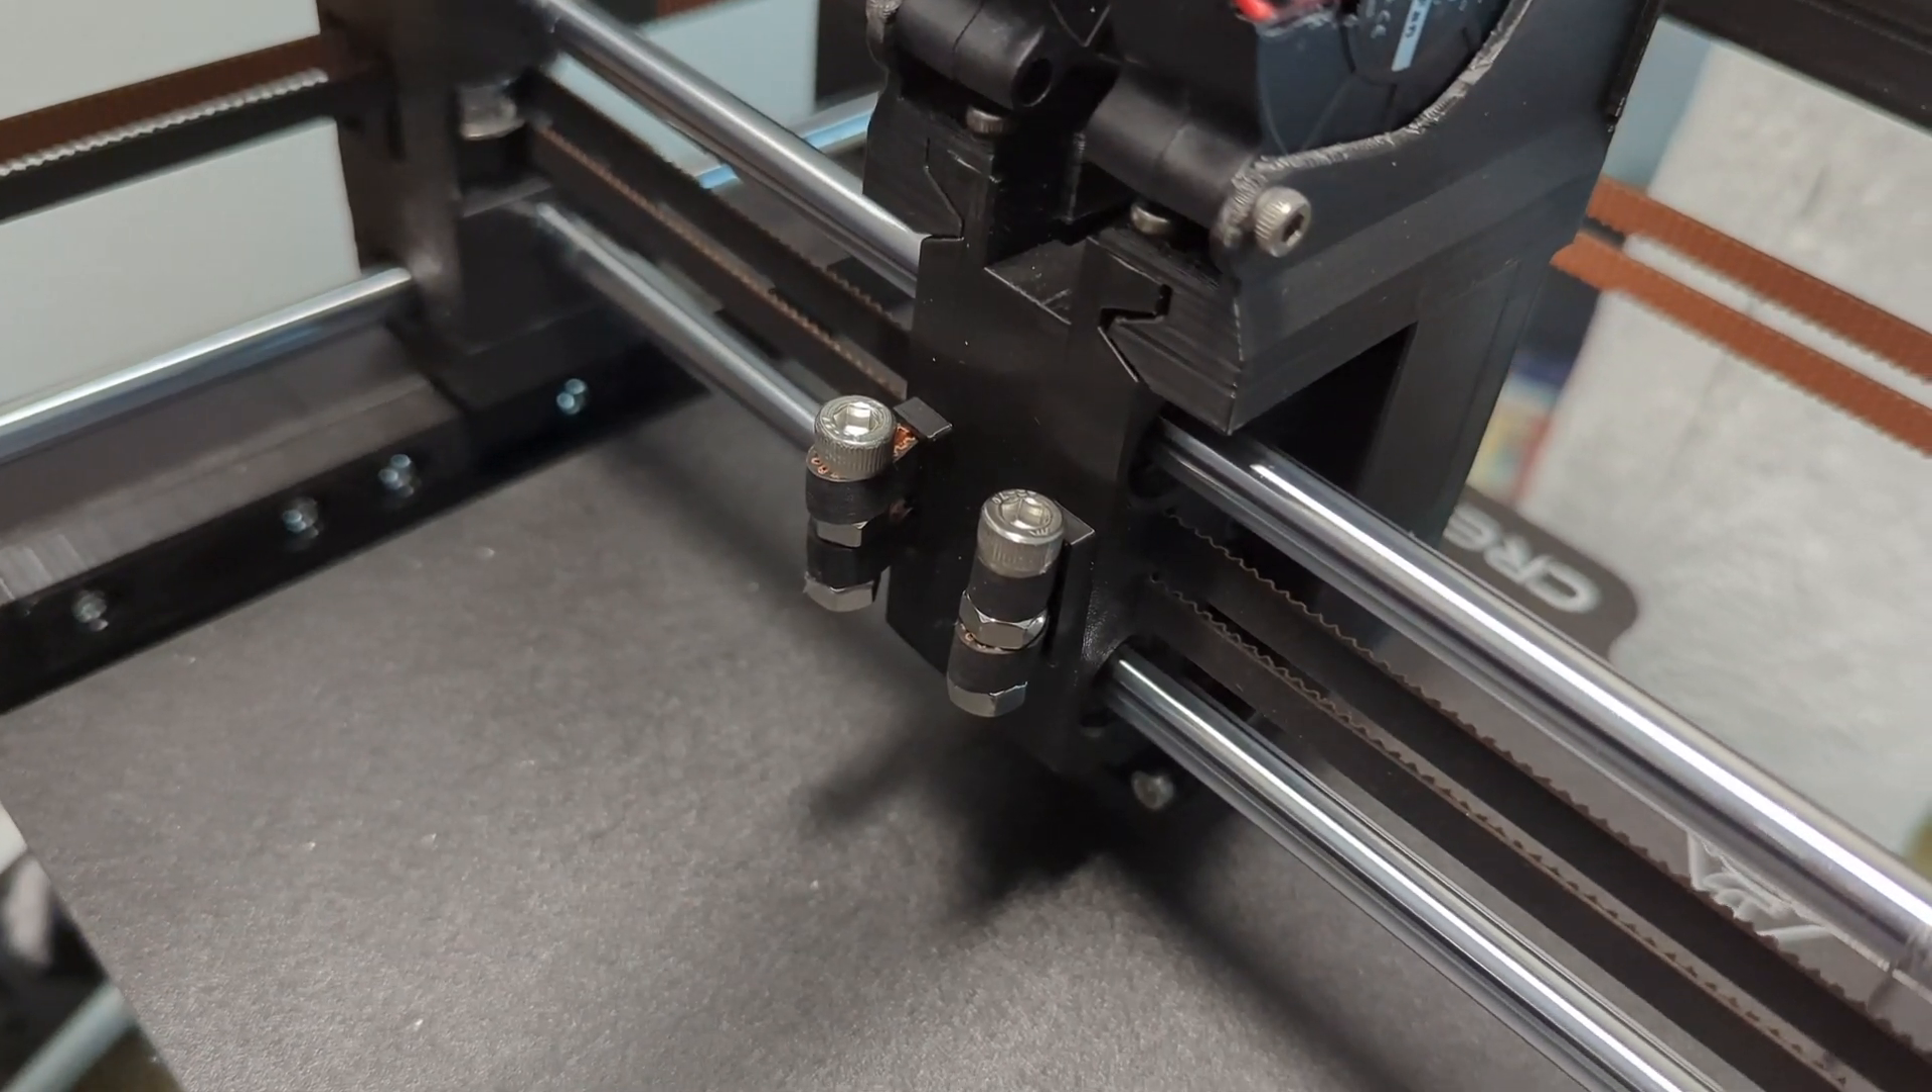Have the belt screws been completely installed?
Yes.